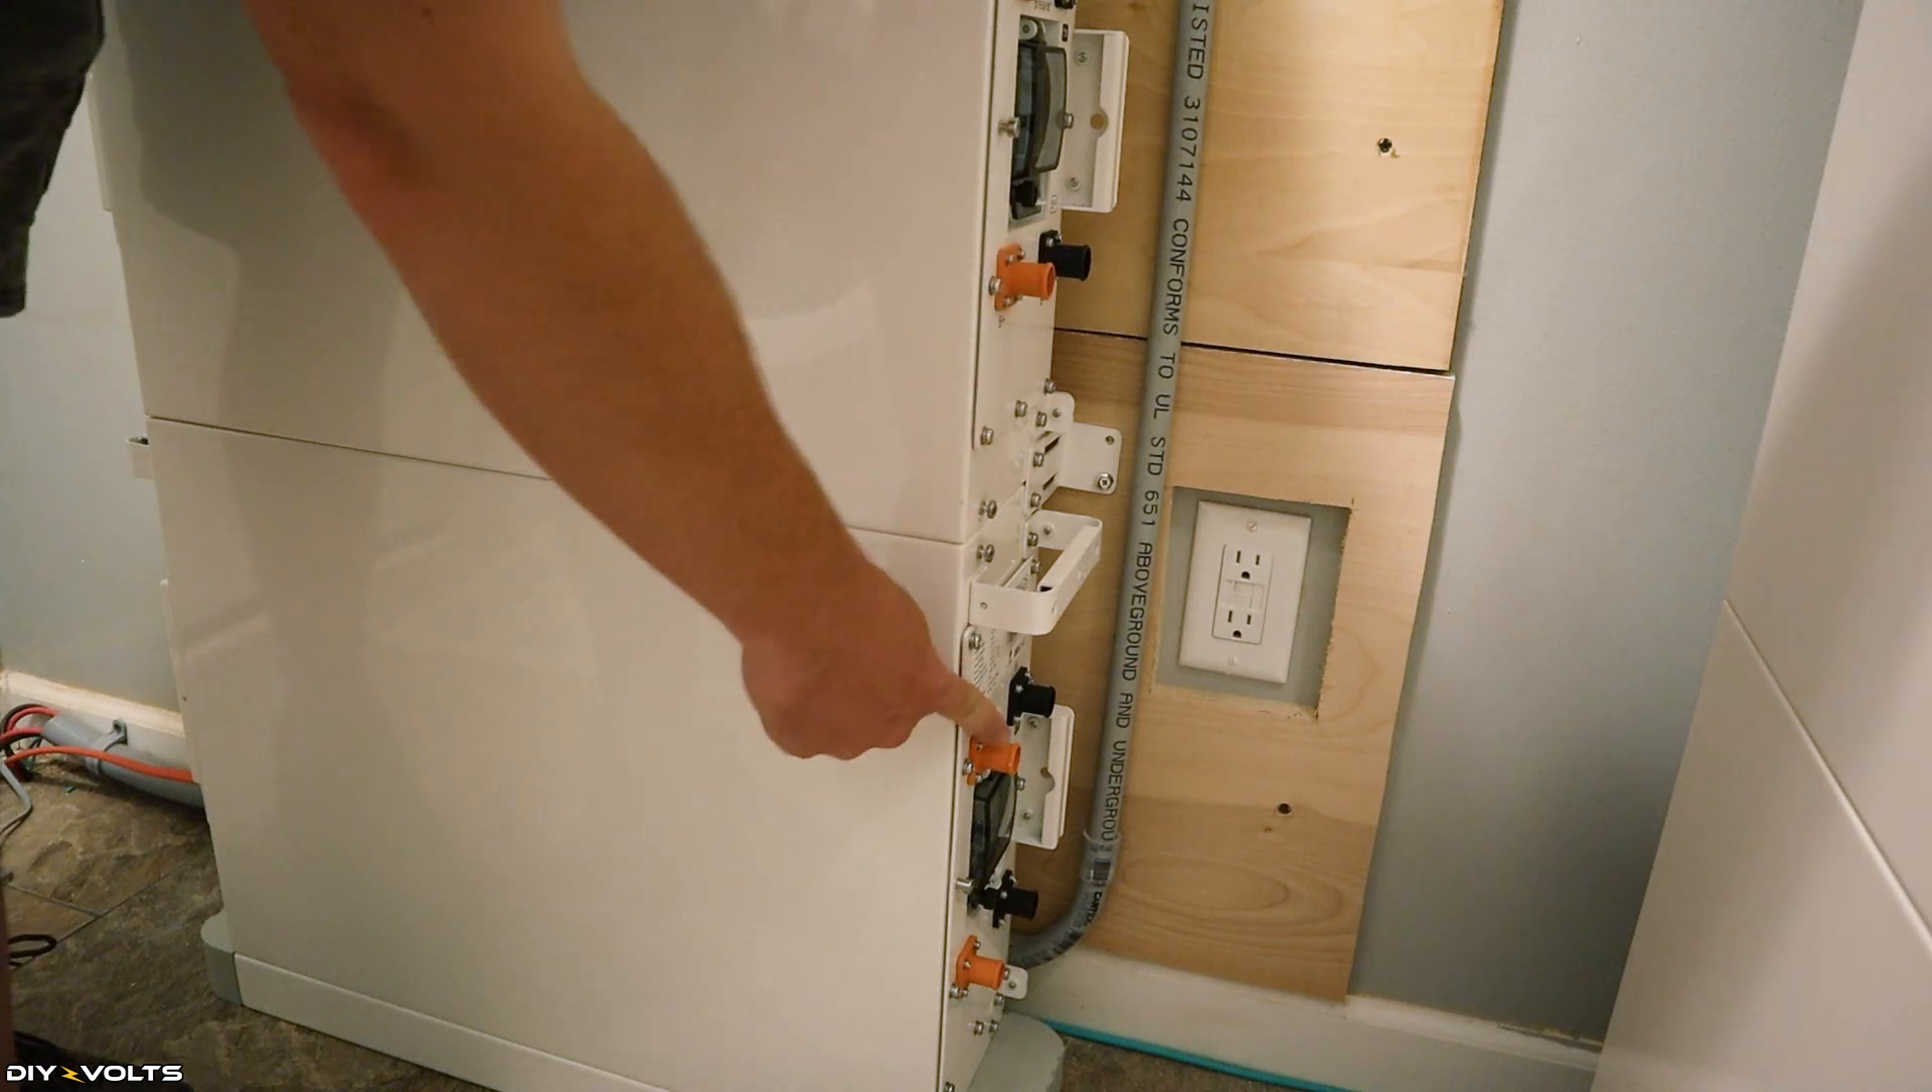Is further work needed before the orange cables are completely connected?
Yes.